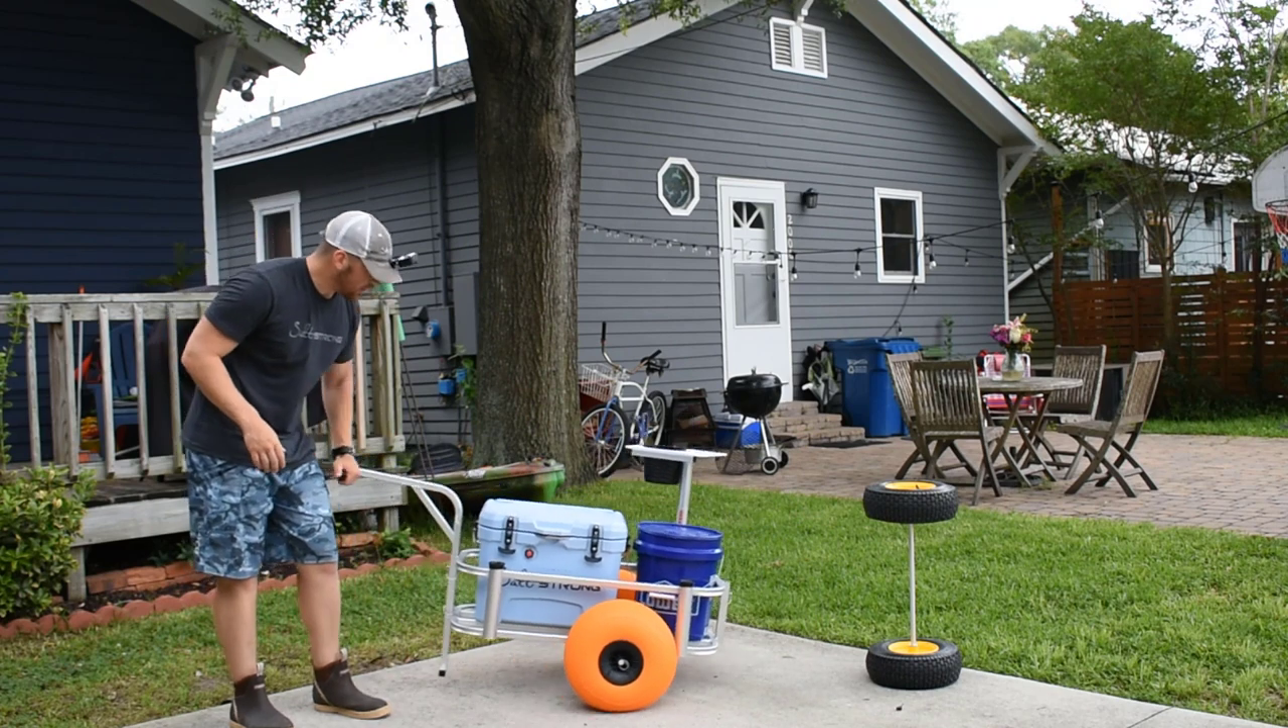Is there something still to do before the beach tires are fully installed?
No.